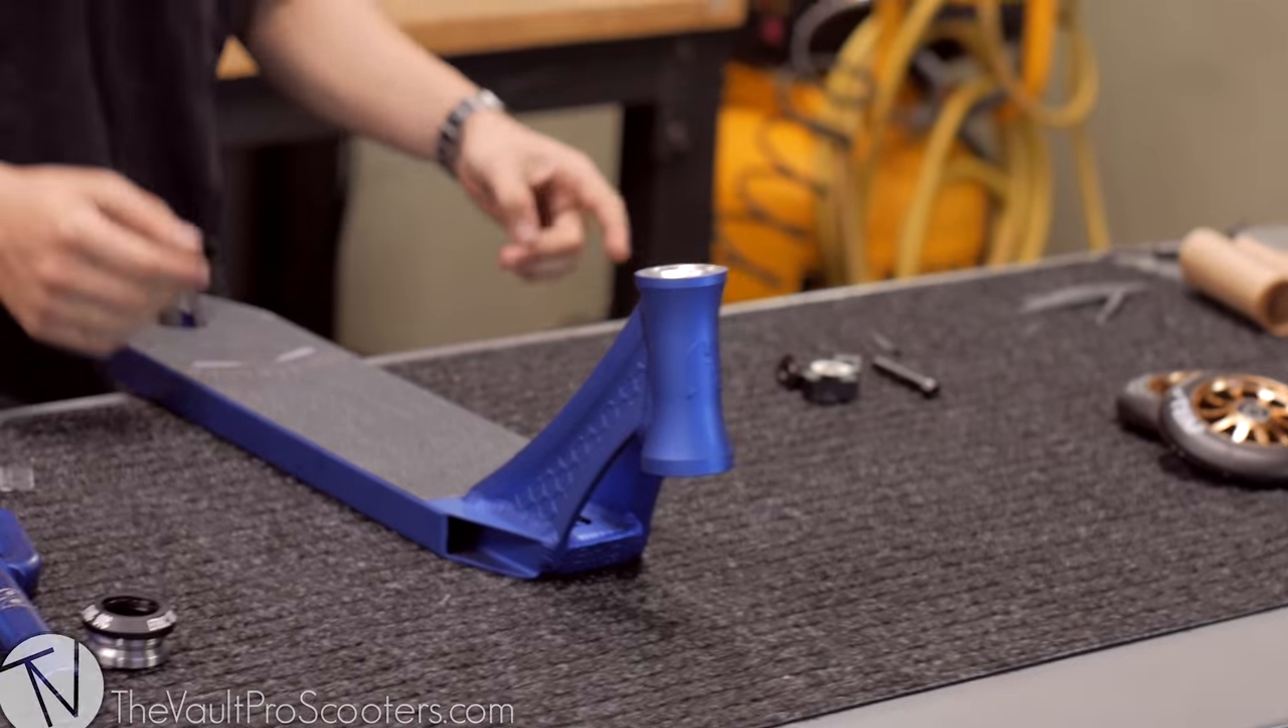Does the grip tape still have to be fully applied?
No.